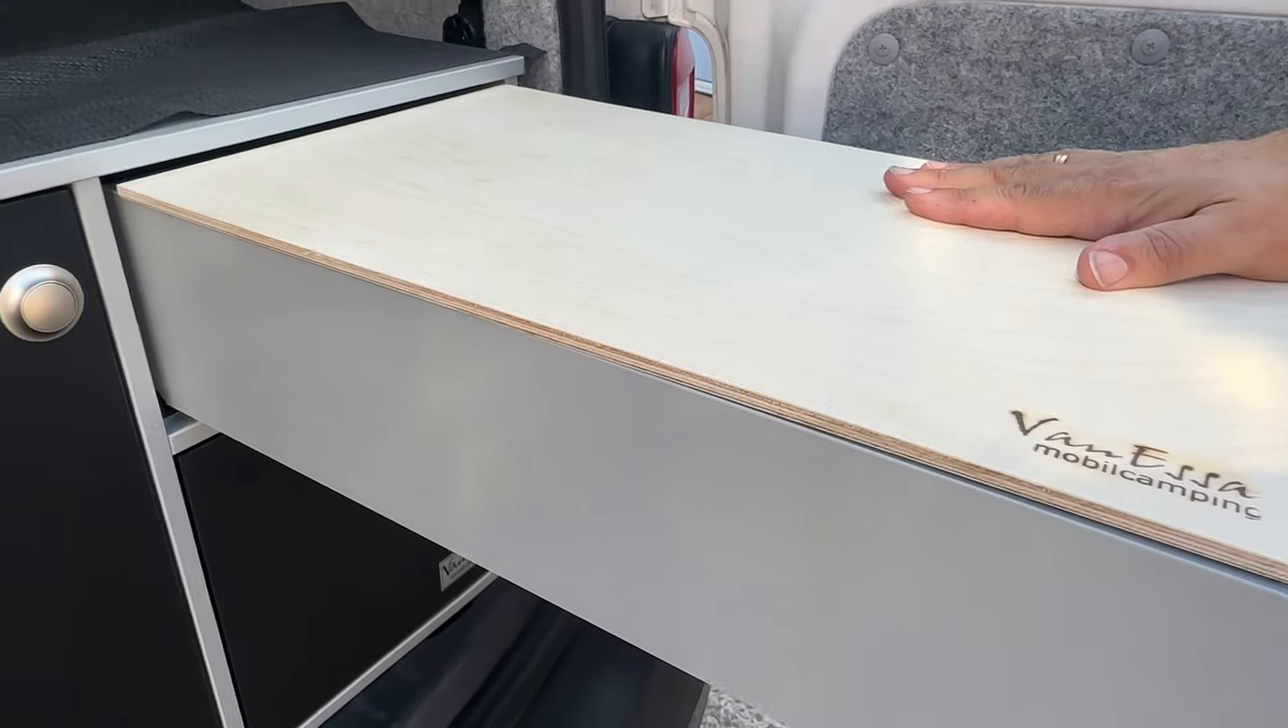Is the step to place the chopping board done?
Yes.